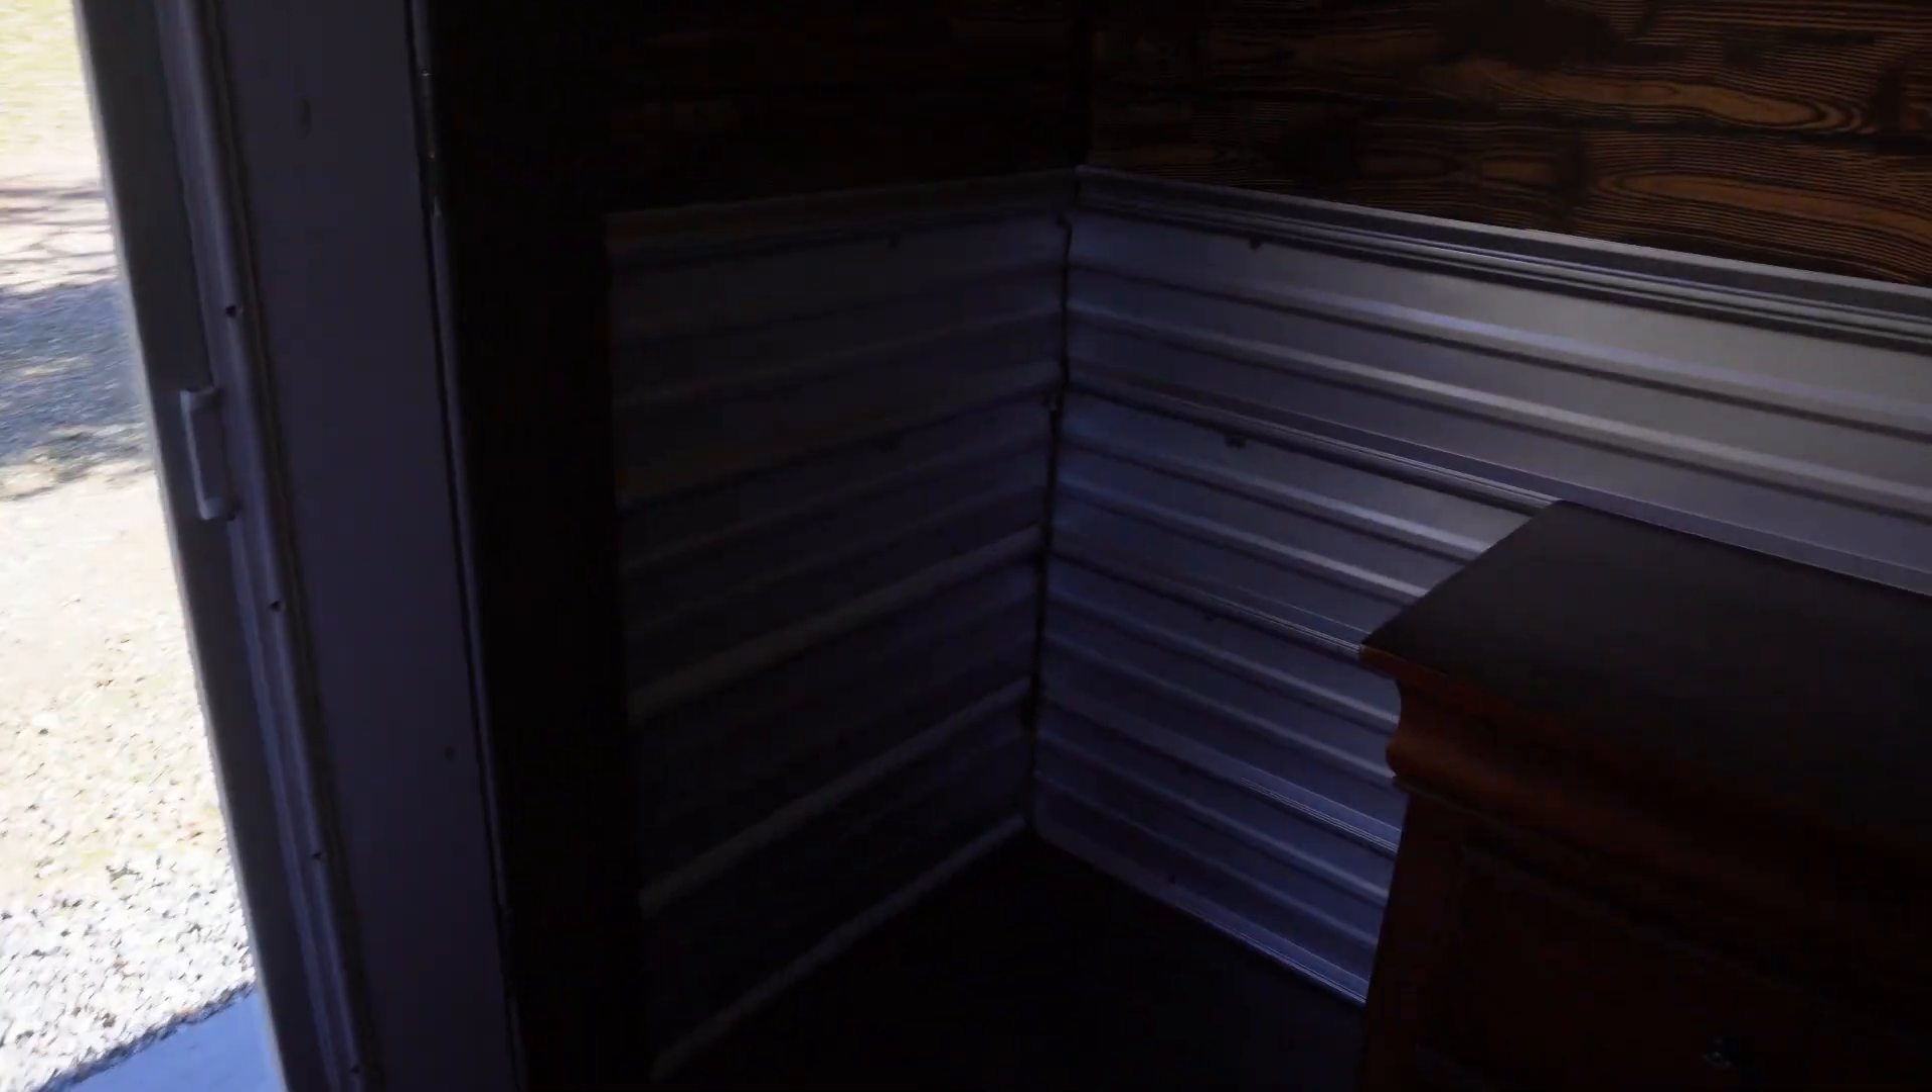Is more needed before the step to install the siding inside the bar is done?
No.